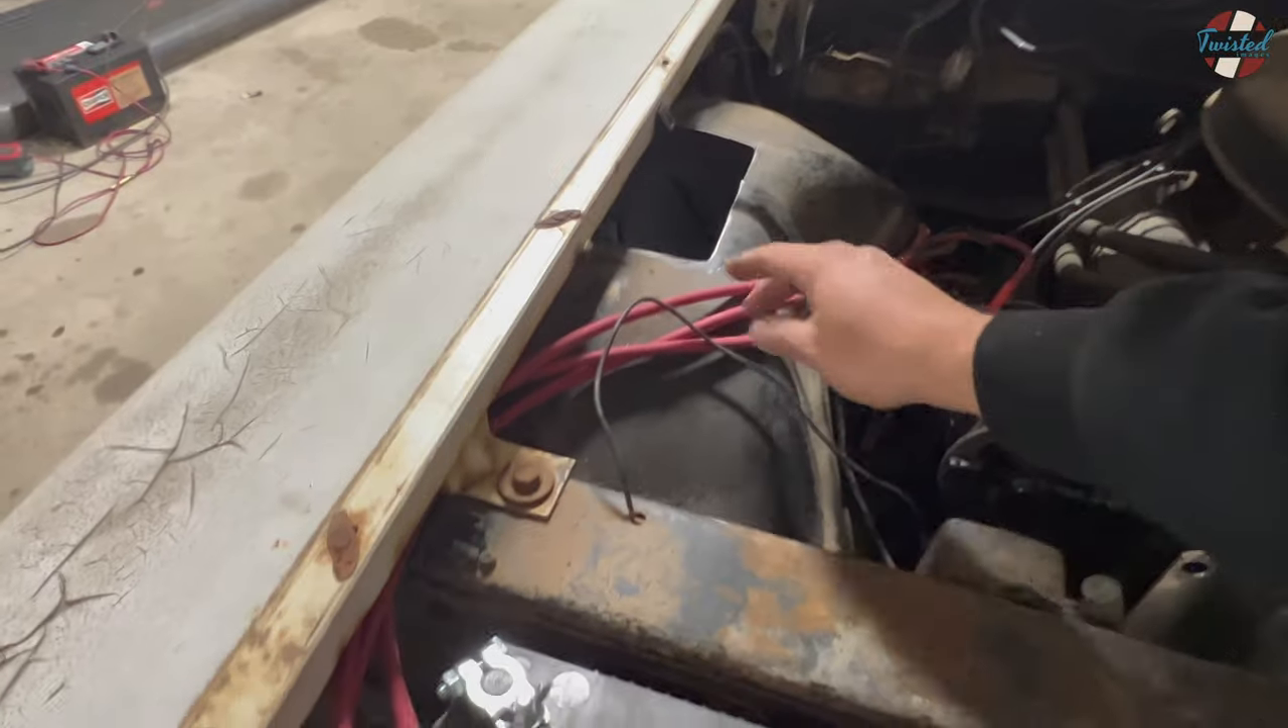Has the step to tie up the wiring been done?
No.